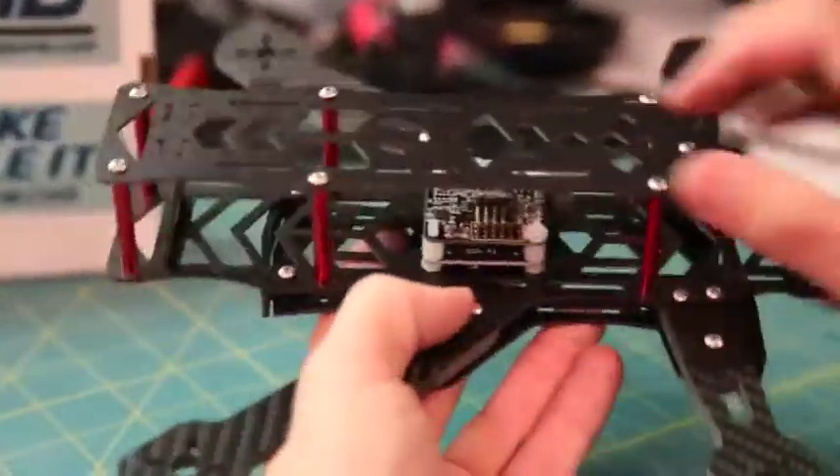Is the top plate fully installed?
Yes.